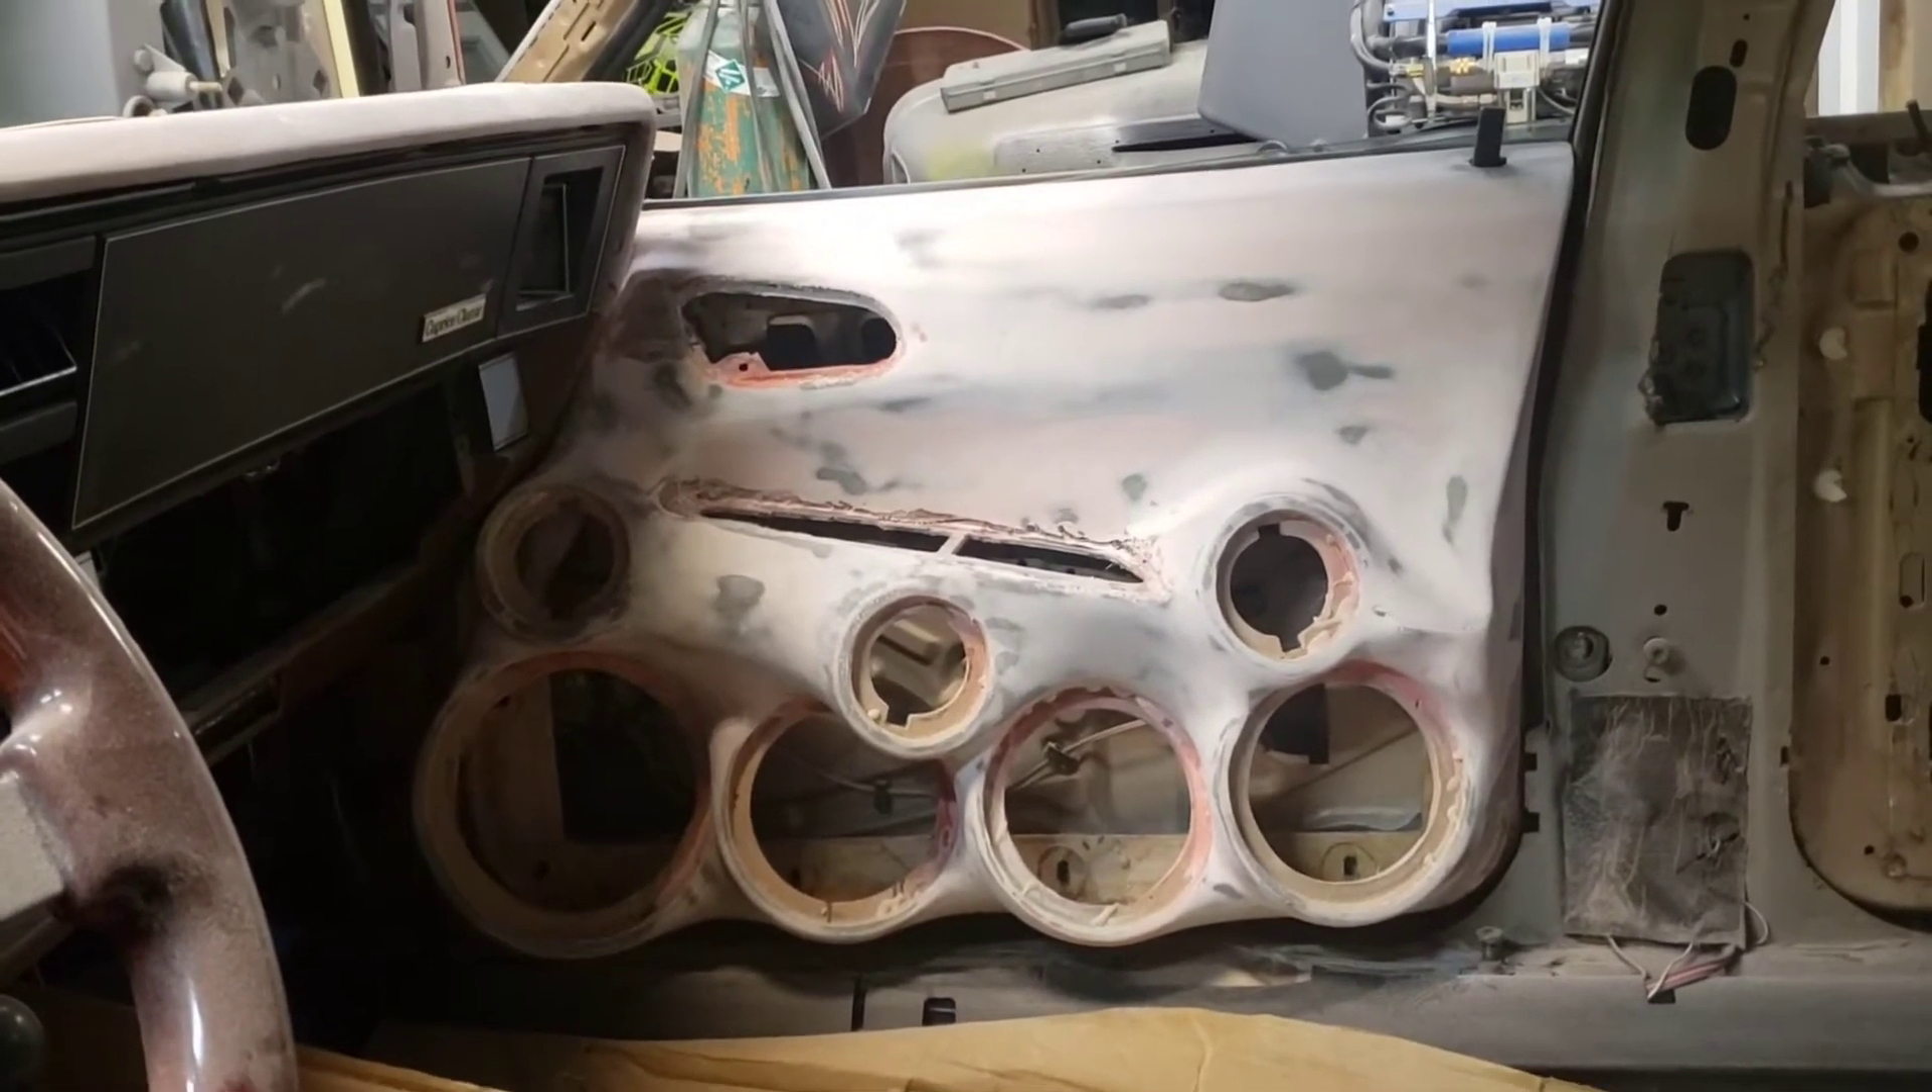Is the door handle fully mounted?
No.